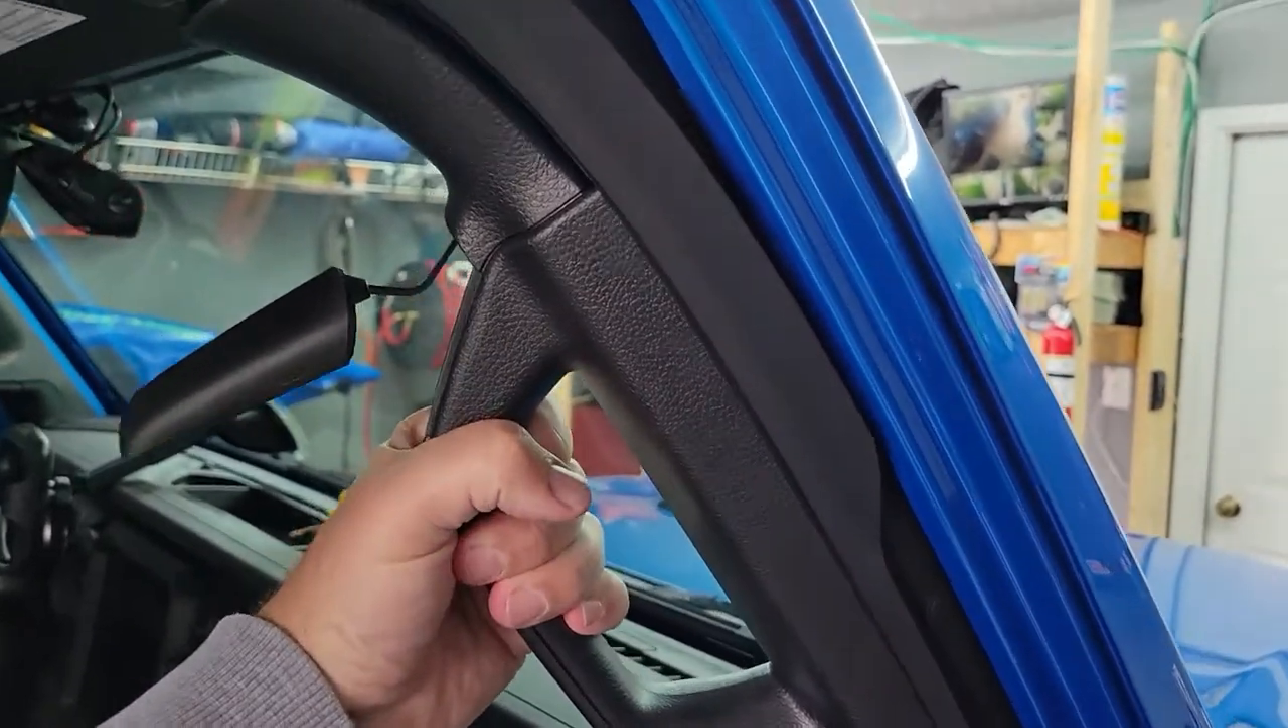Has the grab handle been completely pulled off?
No.